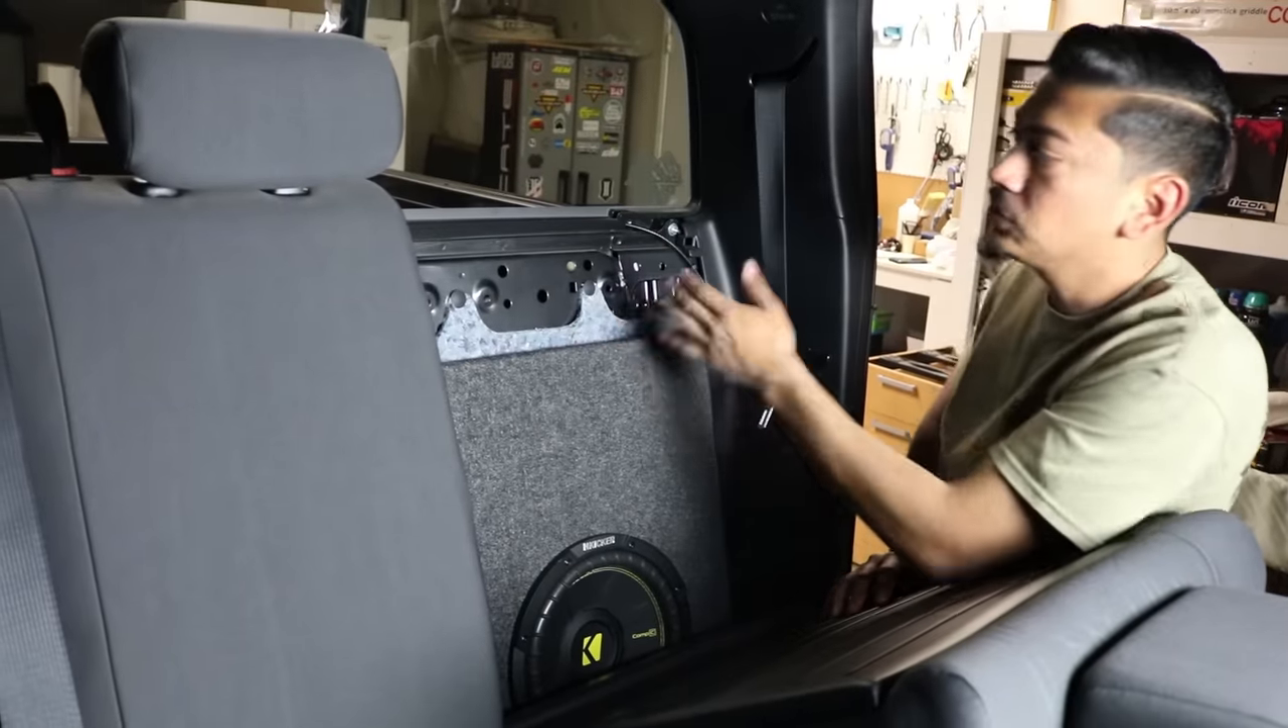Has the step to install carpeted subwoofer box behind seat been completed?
Yes.